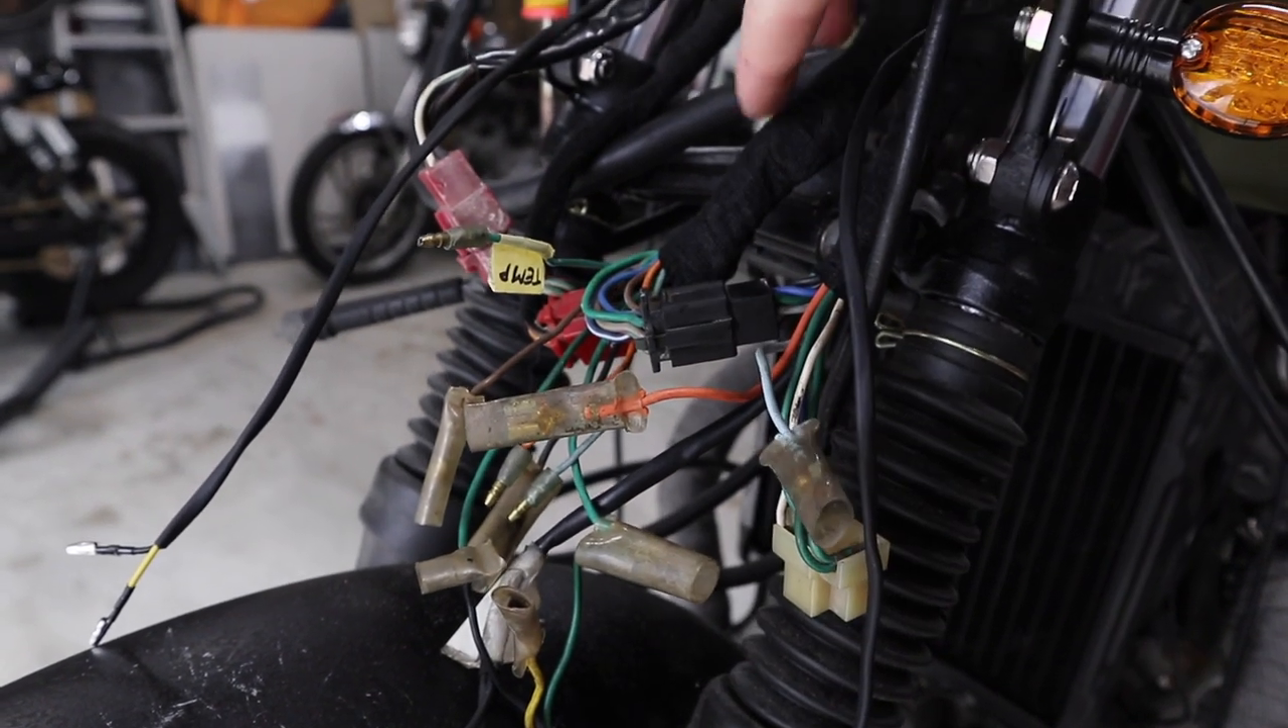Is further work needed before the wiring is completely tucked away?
Yes.